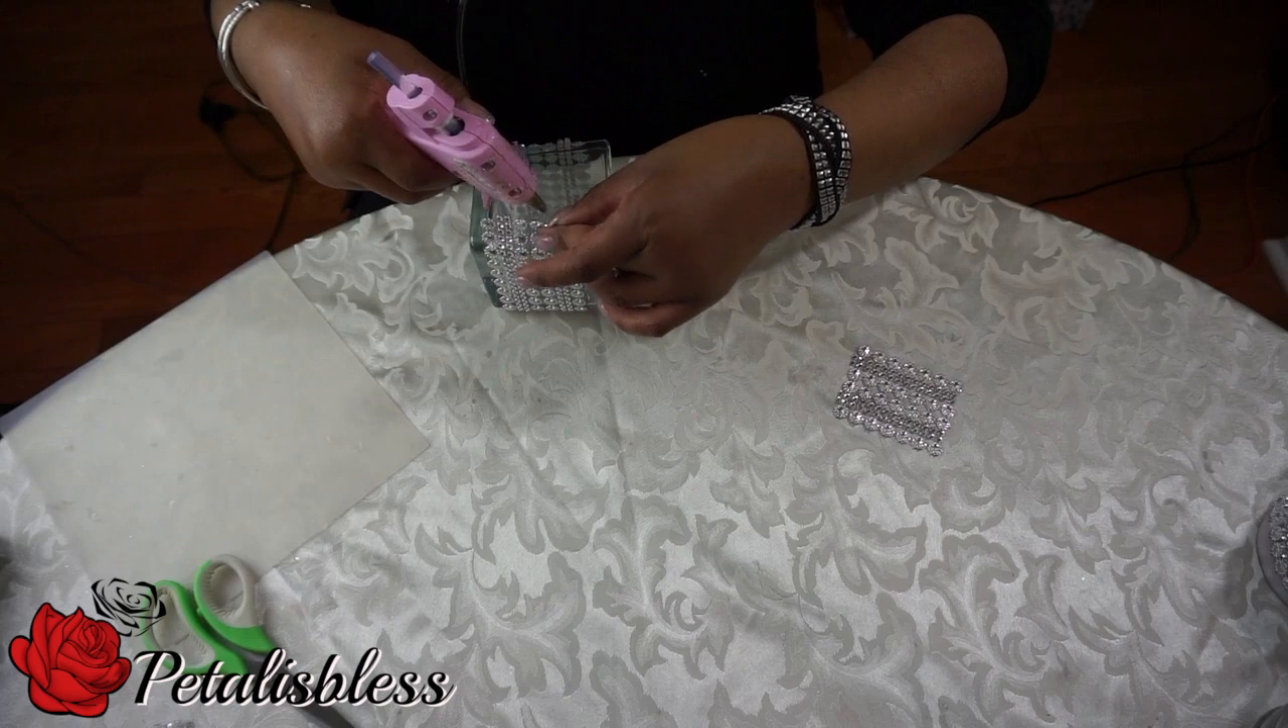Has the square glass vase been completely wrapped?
No.